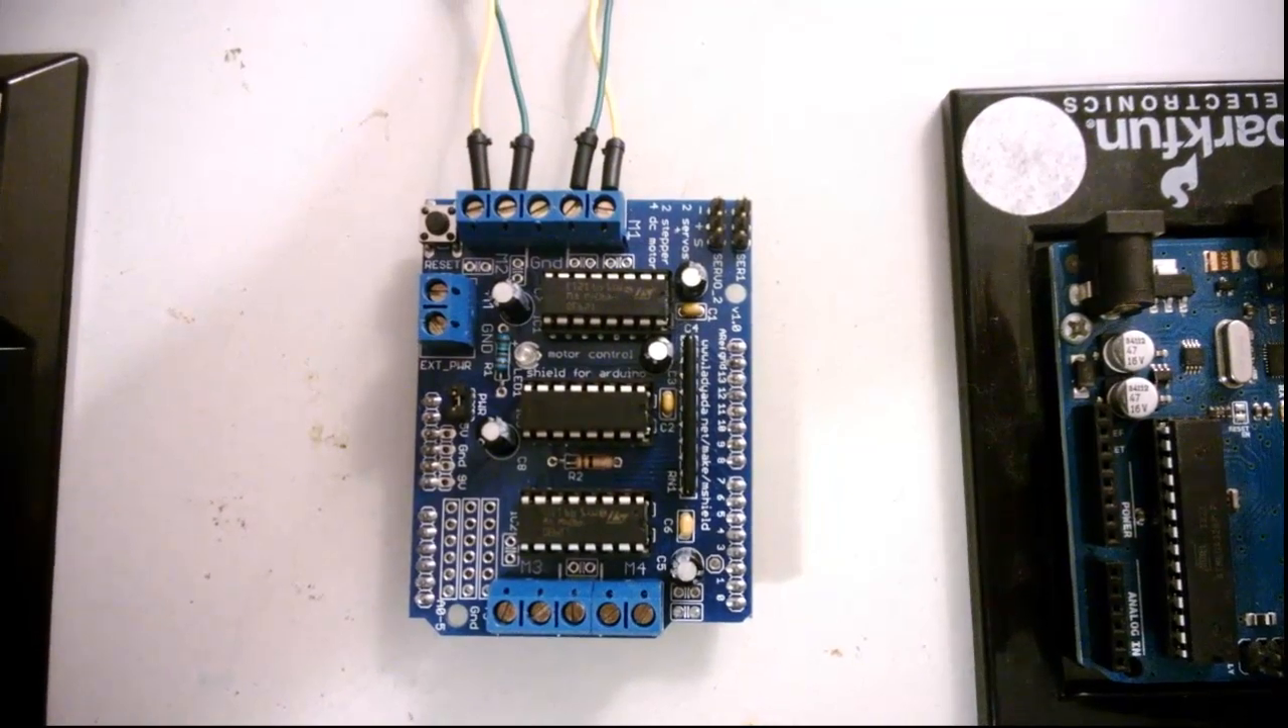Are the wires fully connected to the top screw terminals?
Yes.